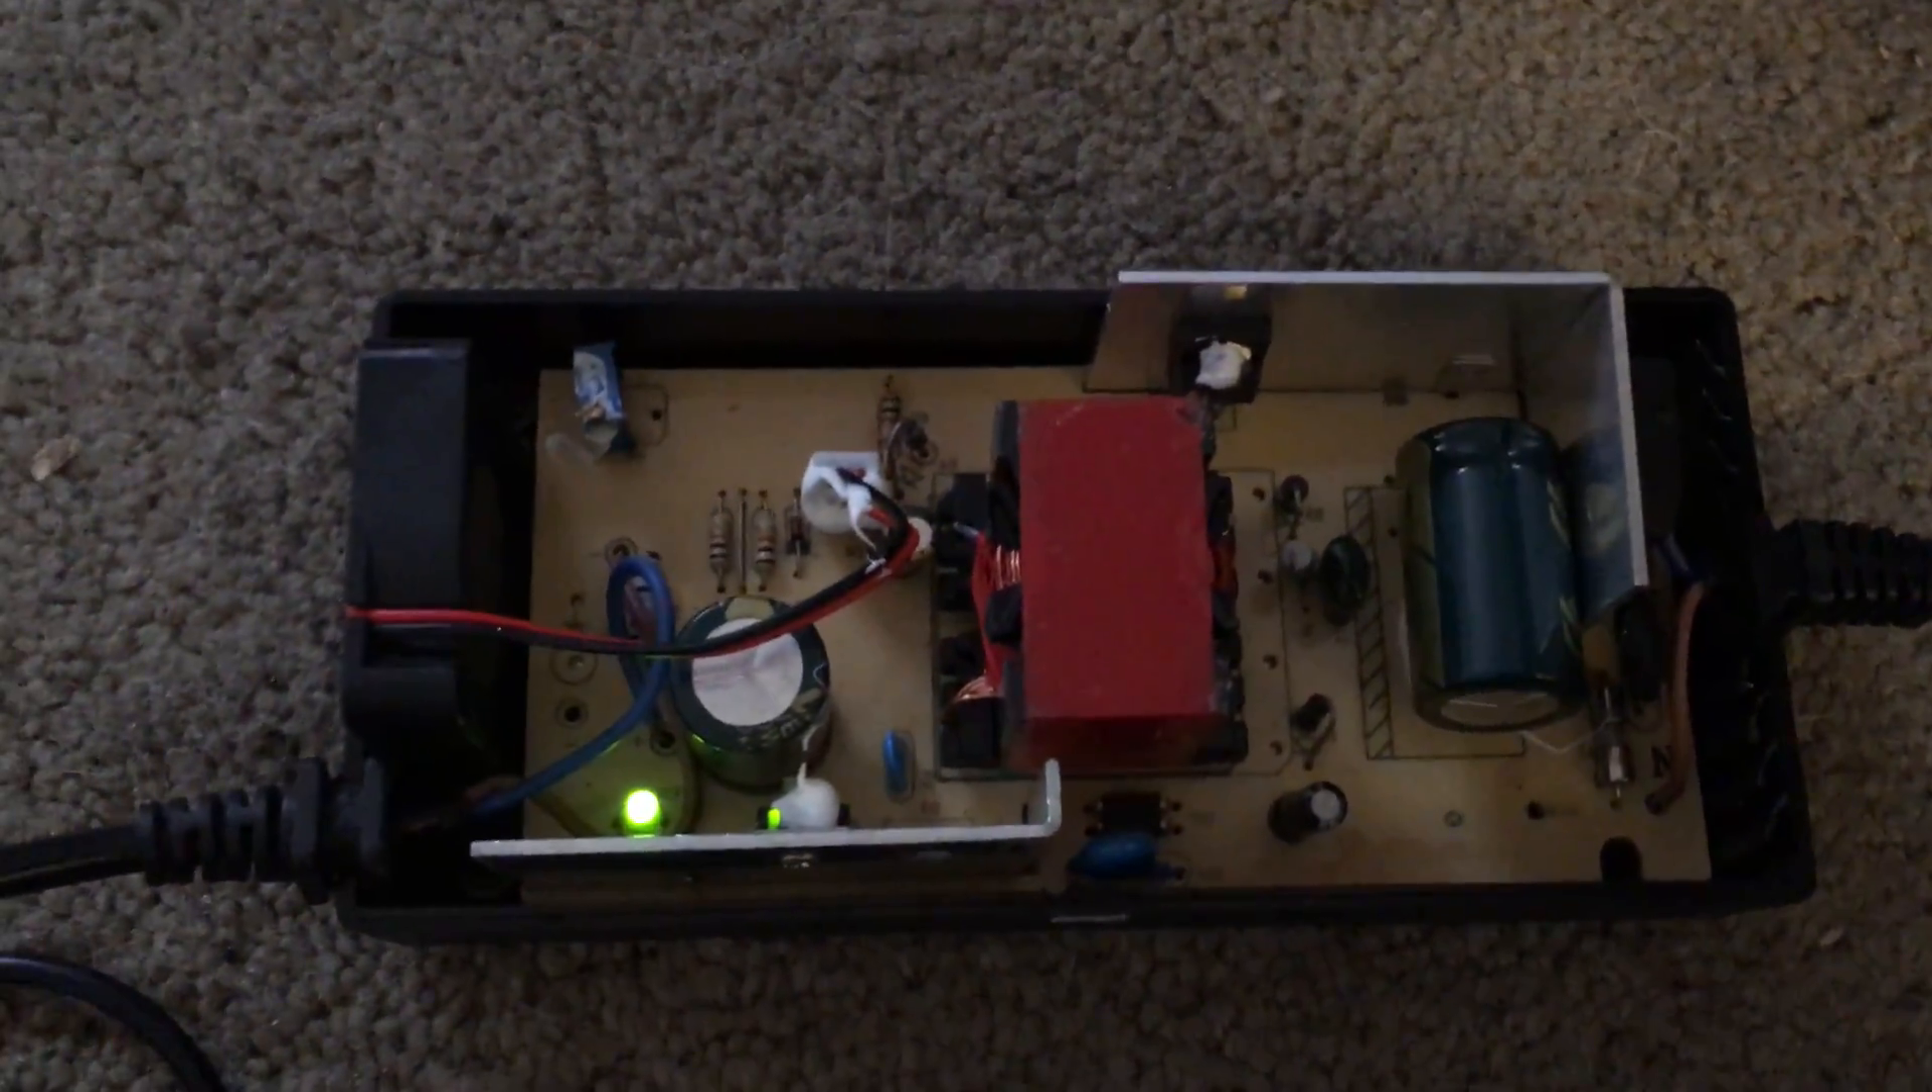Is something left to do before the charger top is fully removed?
No.